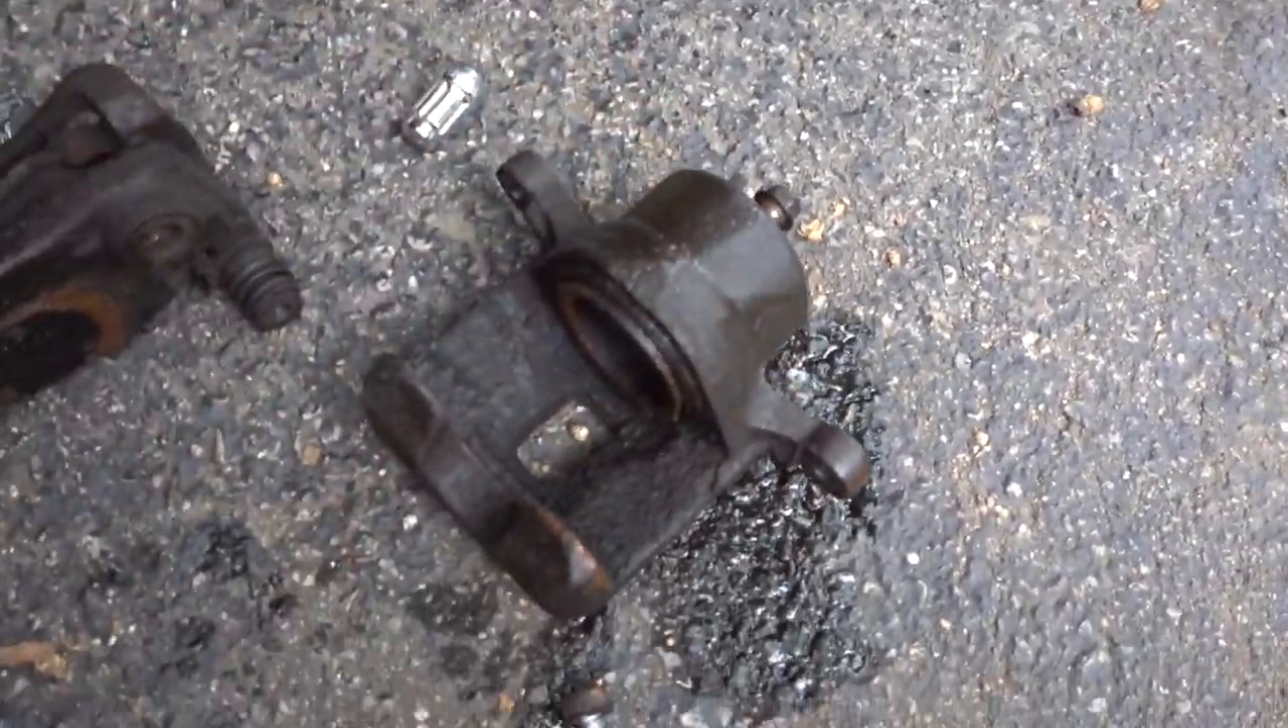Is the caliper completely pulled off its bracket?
Yes.